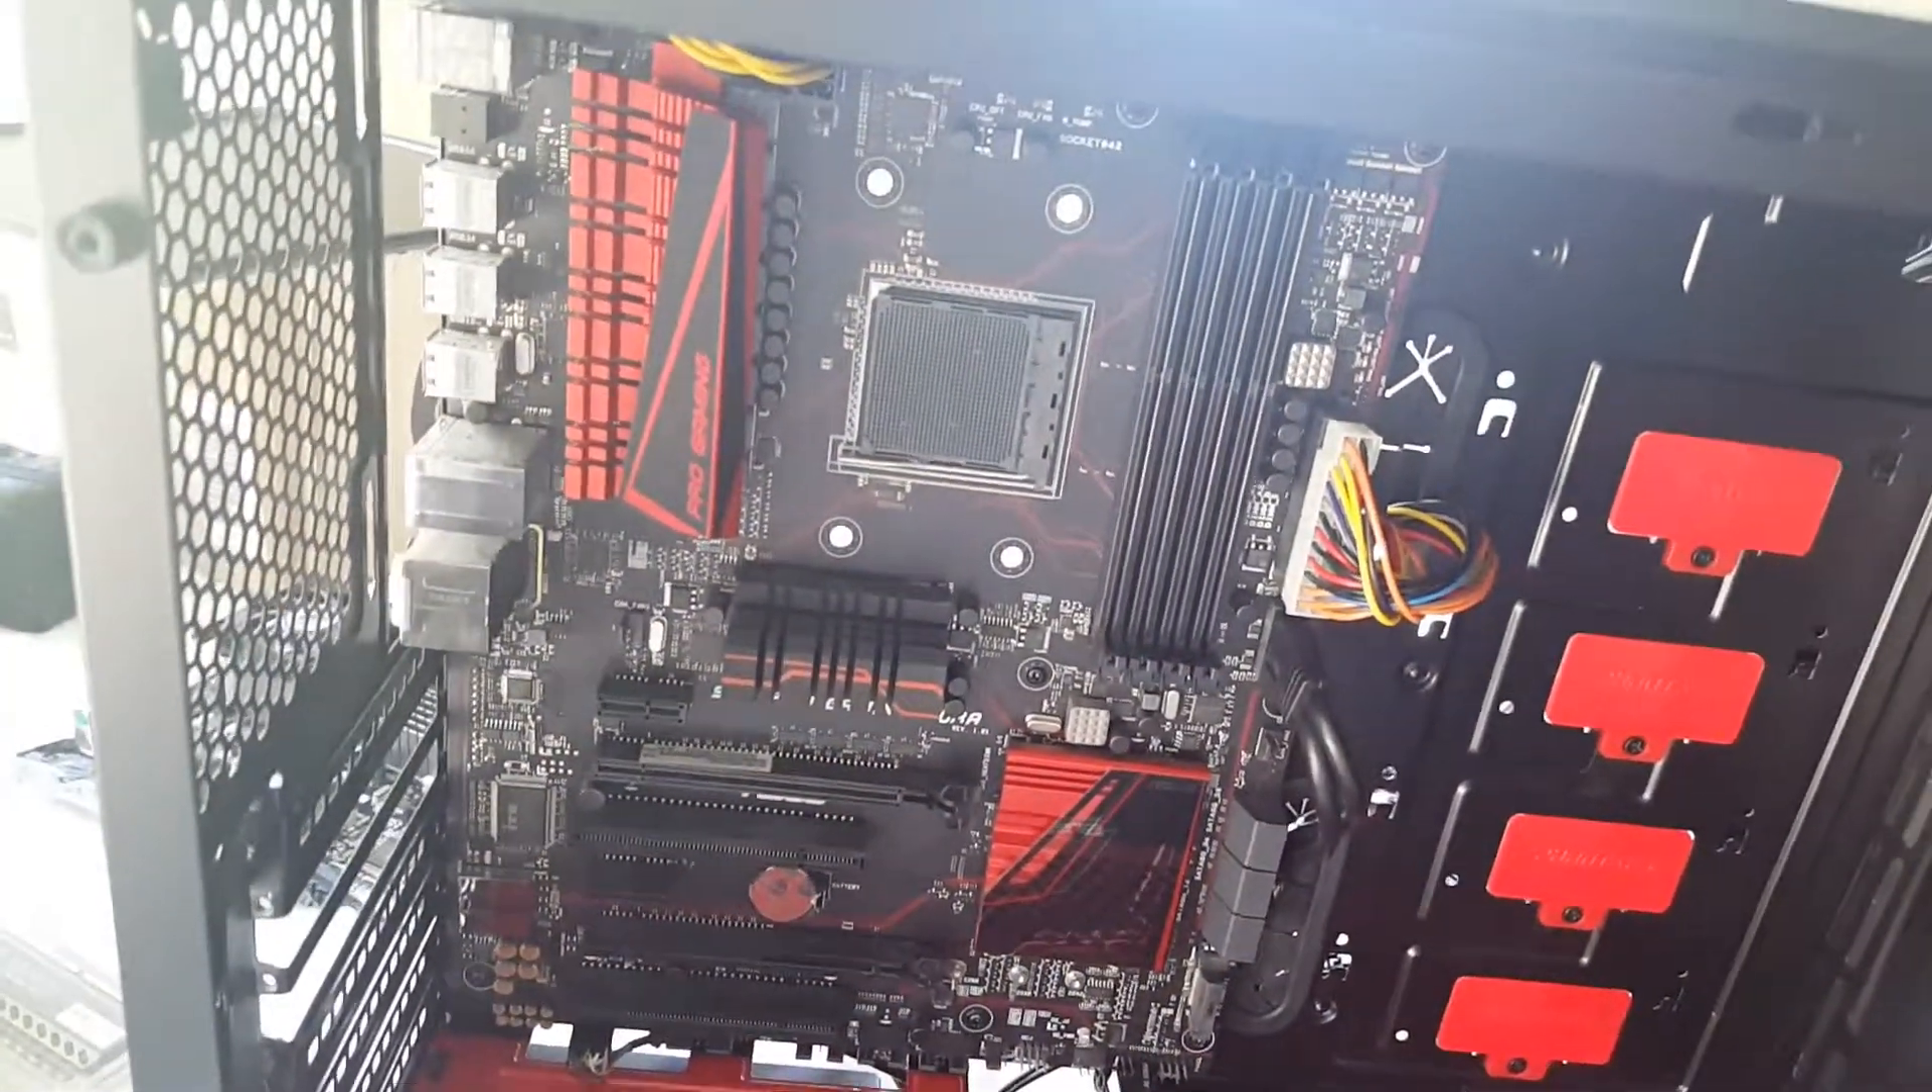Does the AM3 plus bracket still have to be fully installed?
Yes.